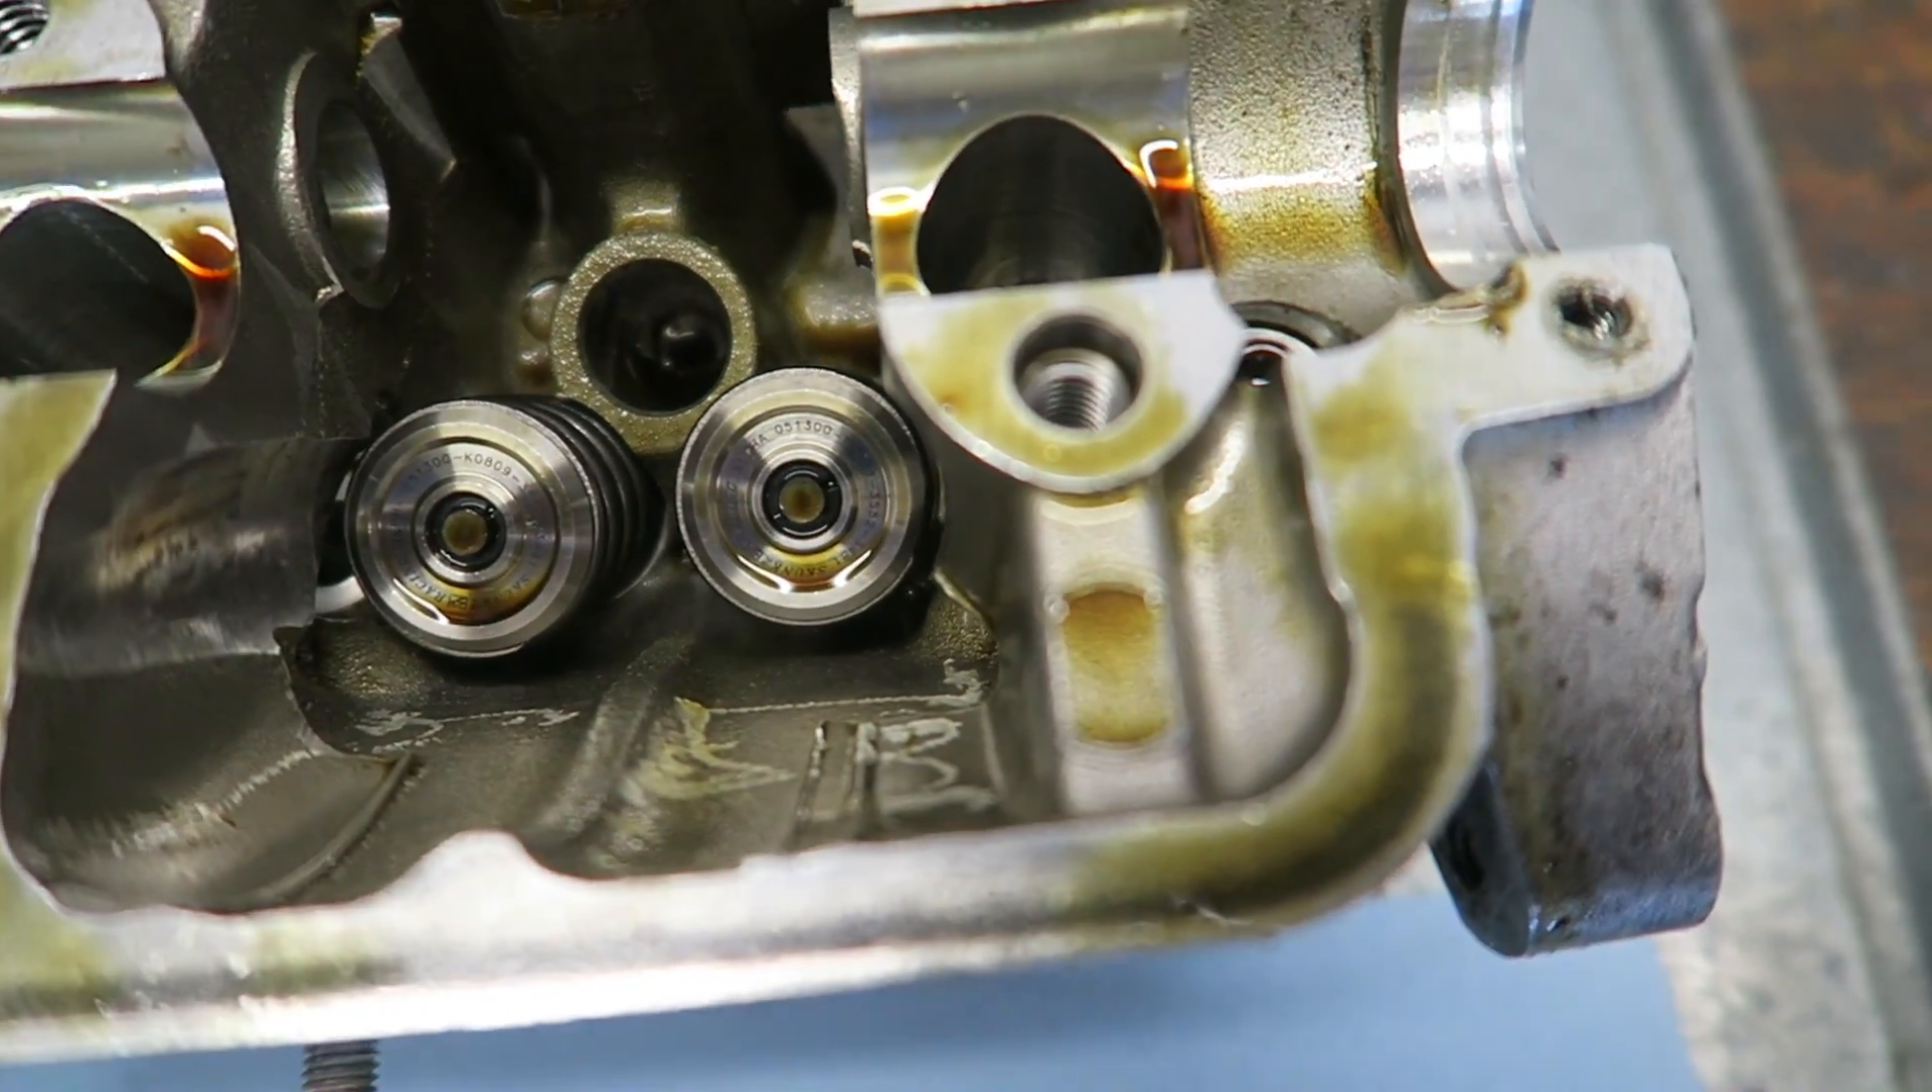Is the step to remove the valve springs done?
No.